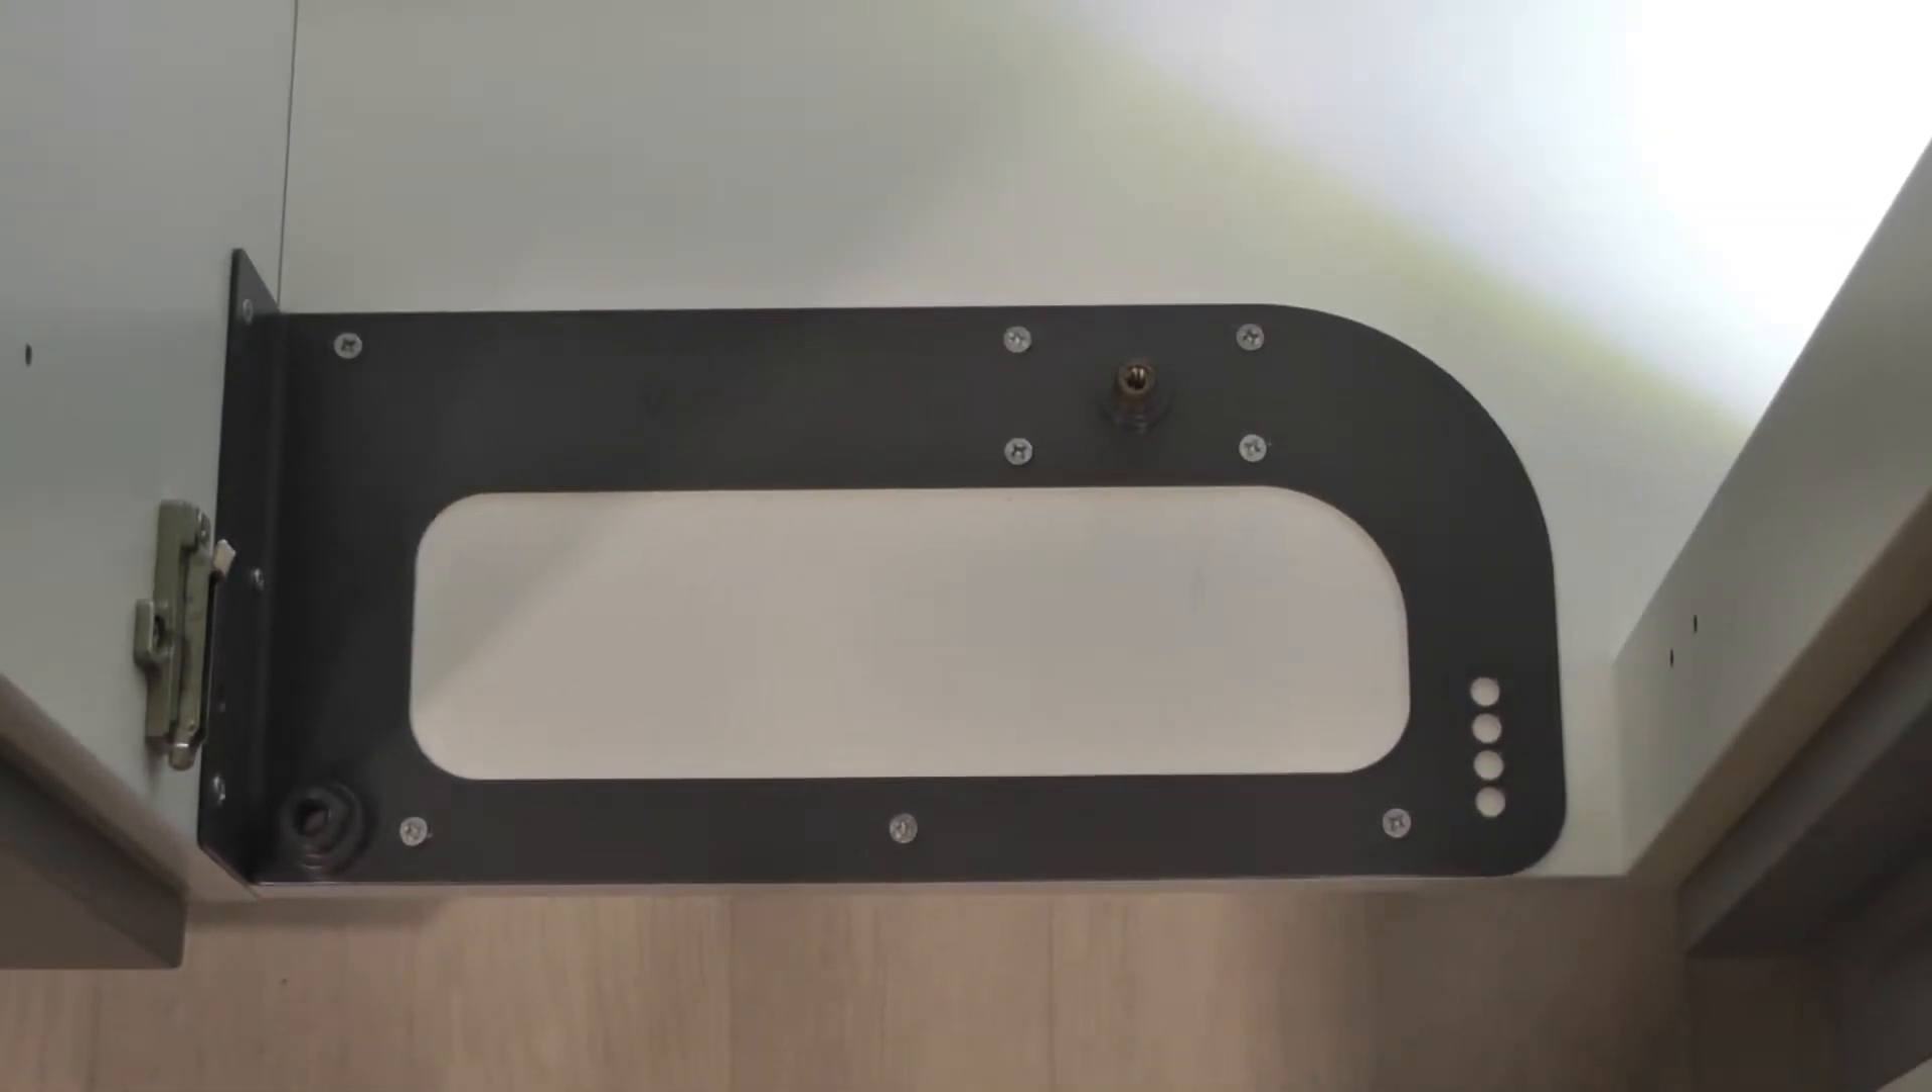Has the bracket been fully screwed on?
Yes.